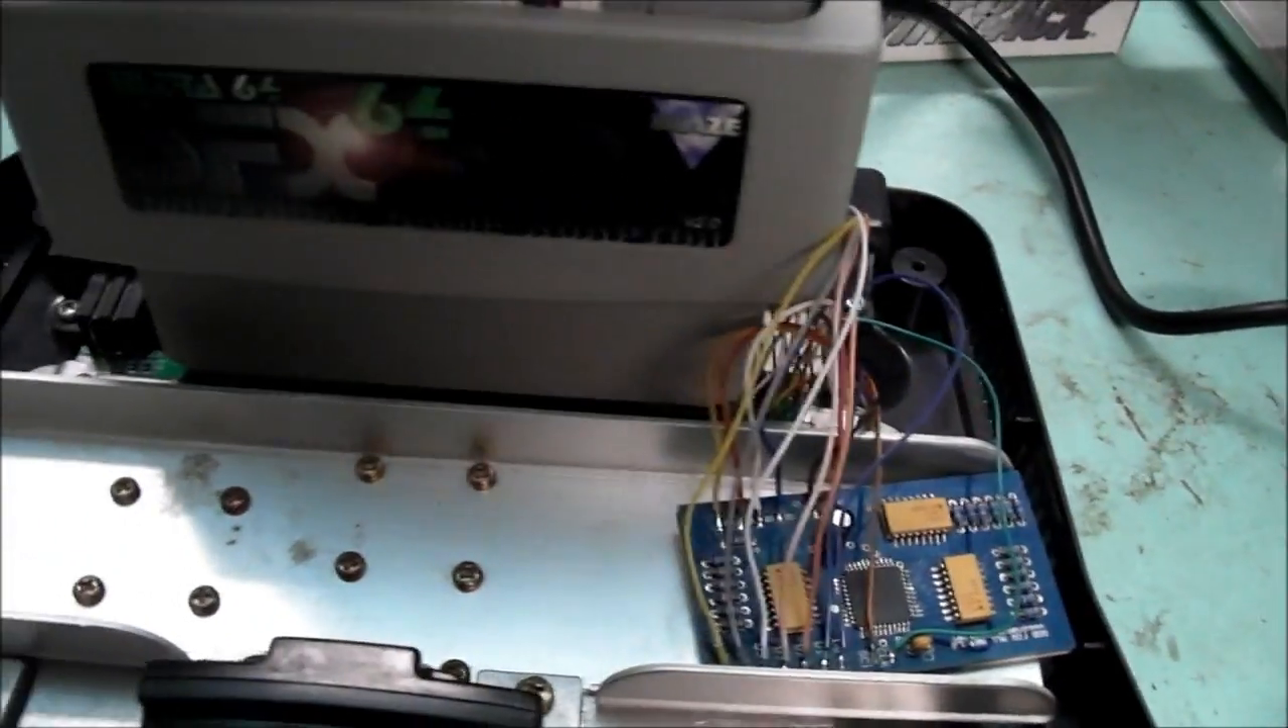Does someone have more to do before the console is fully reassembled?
Yes.